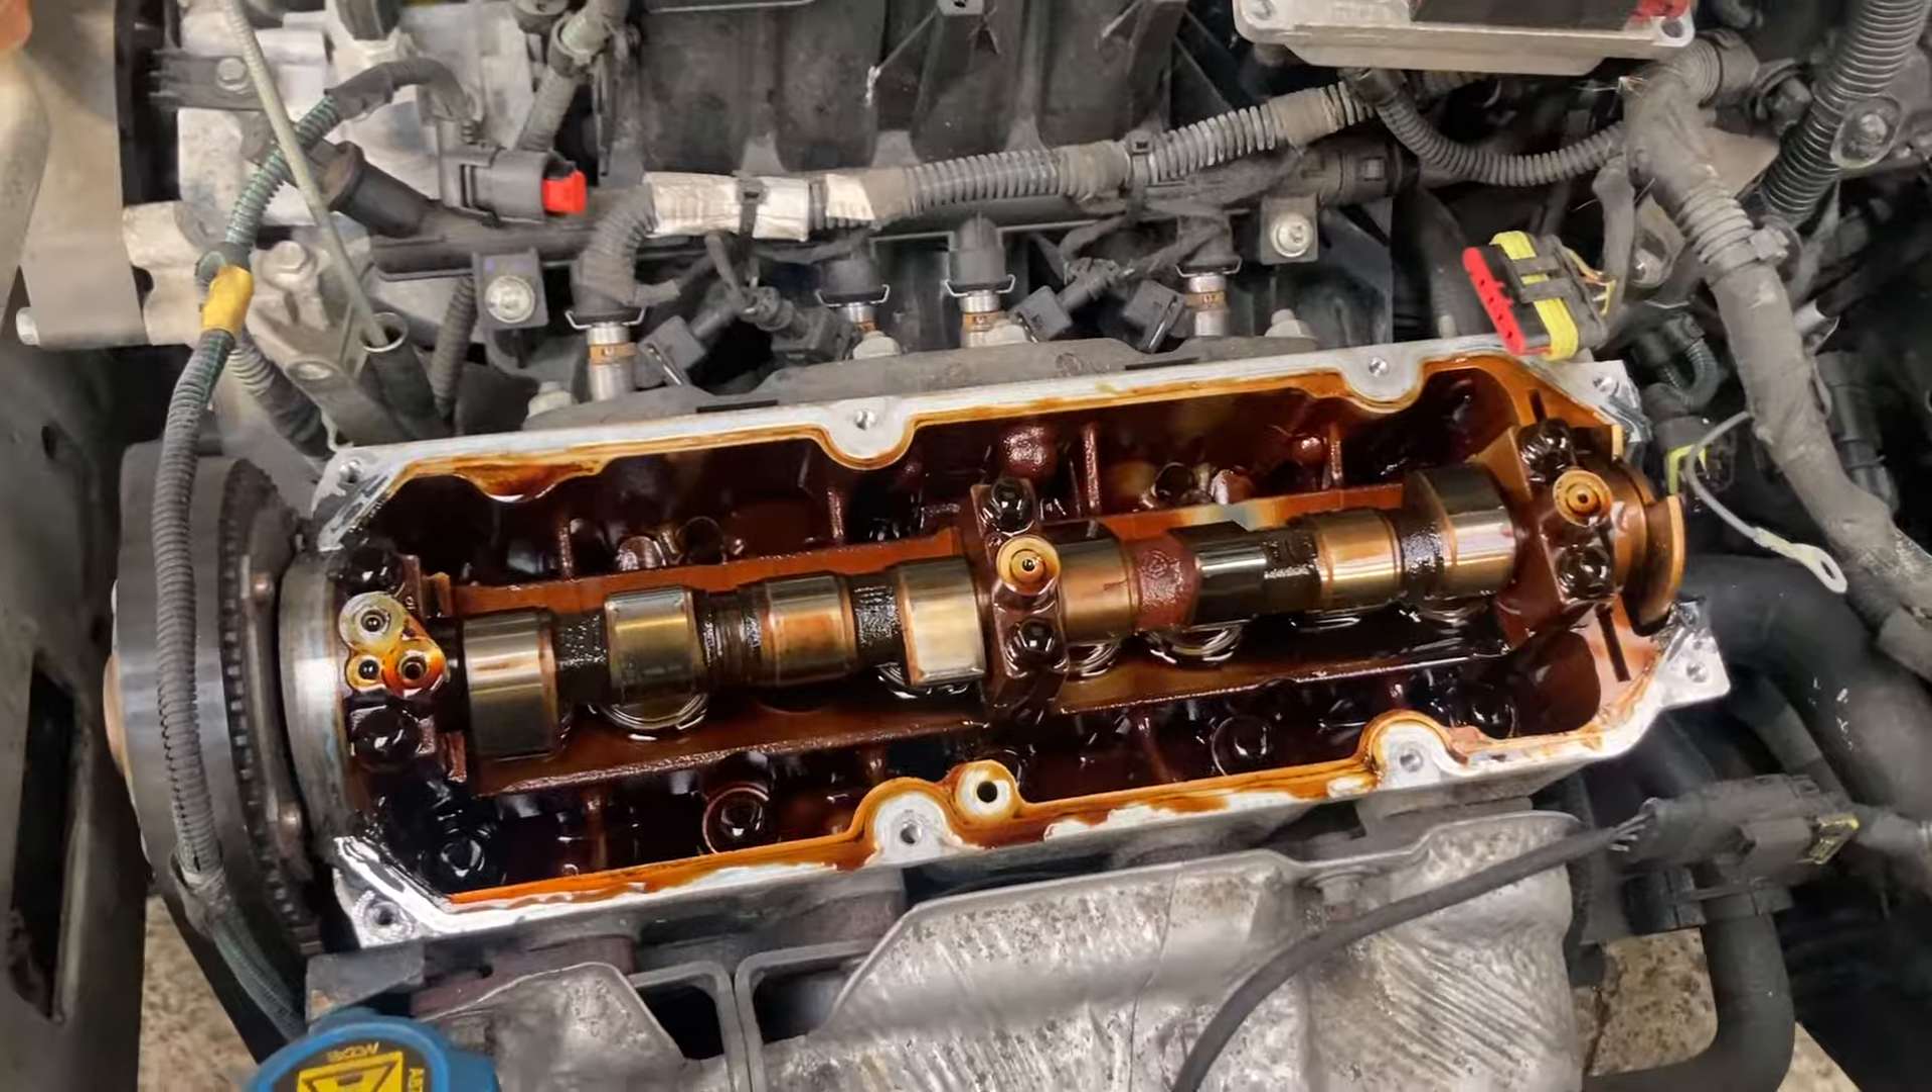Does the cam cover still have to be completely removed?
No.